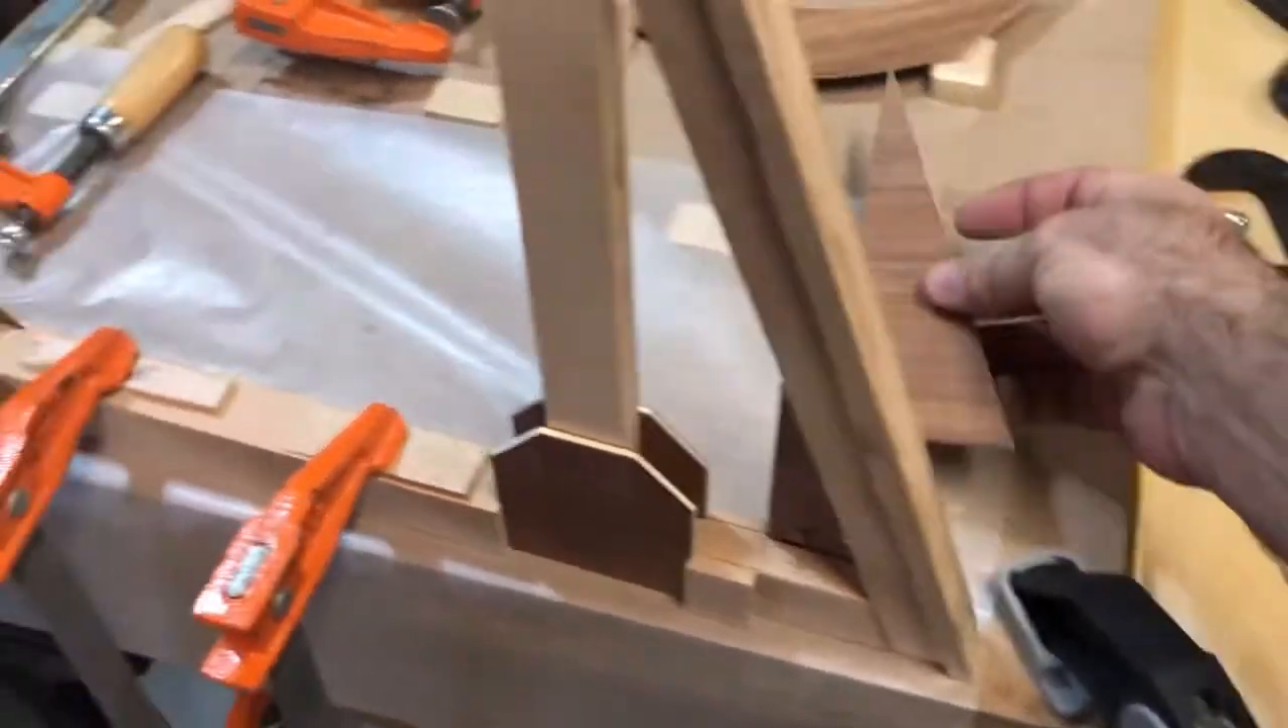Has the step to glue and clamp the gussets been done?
No.